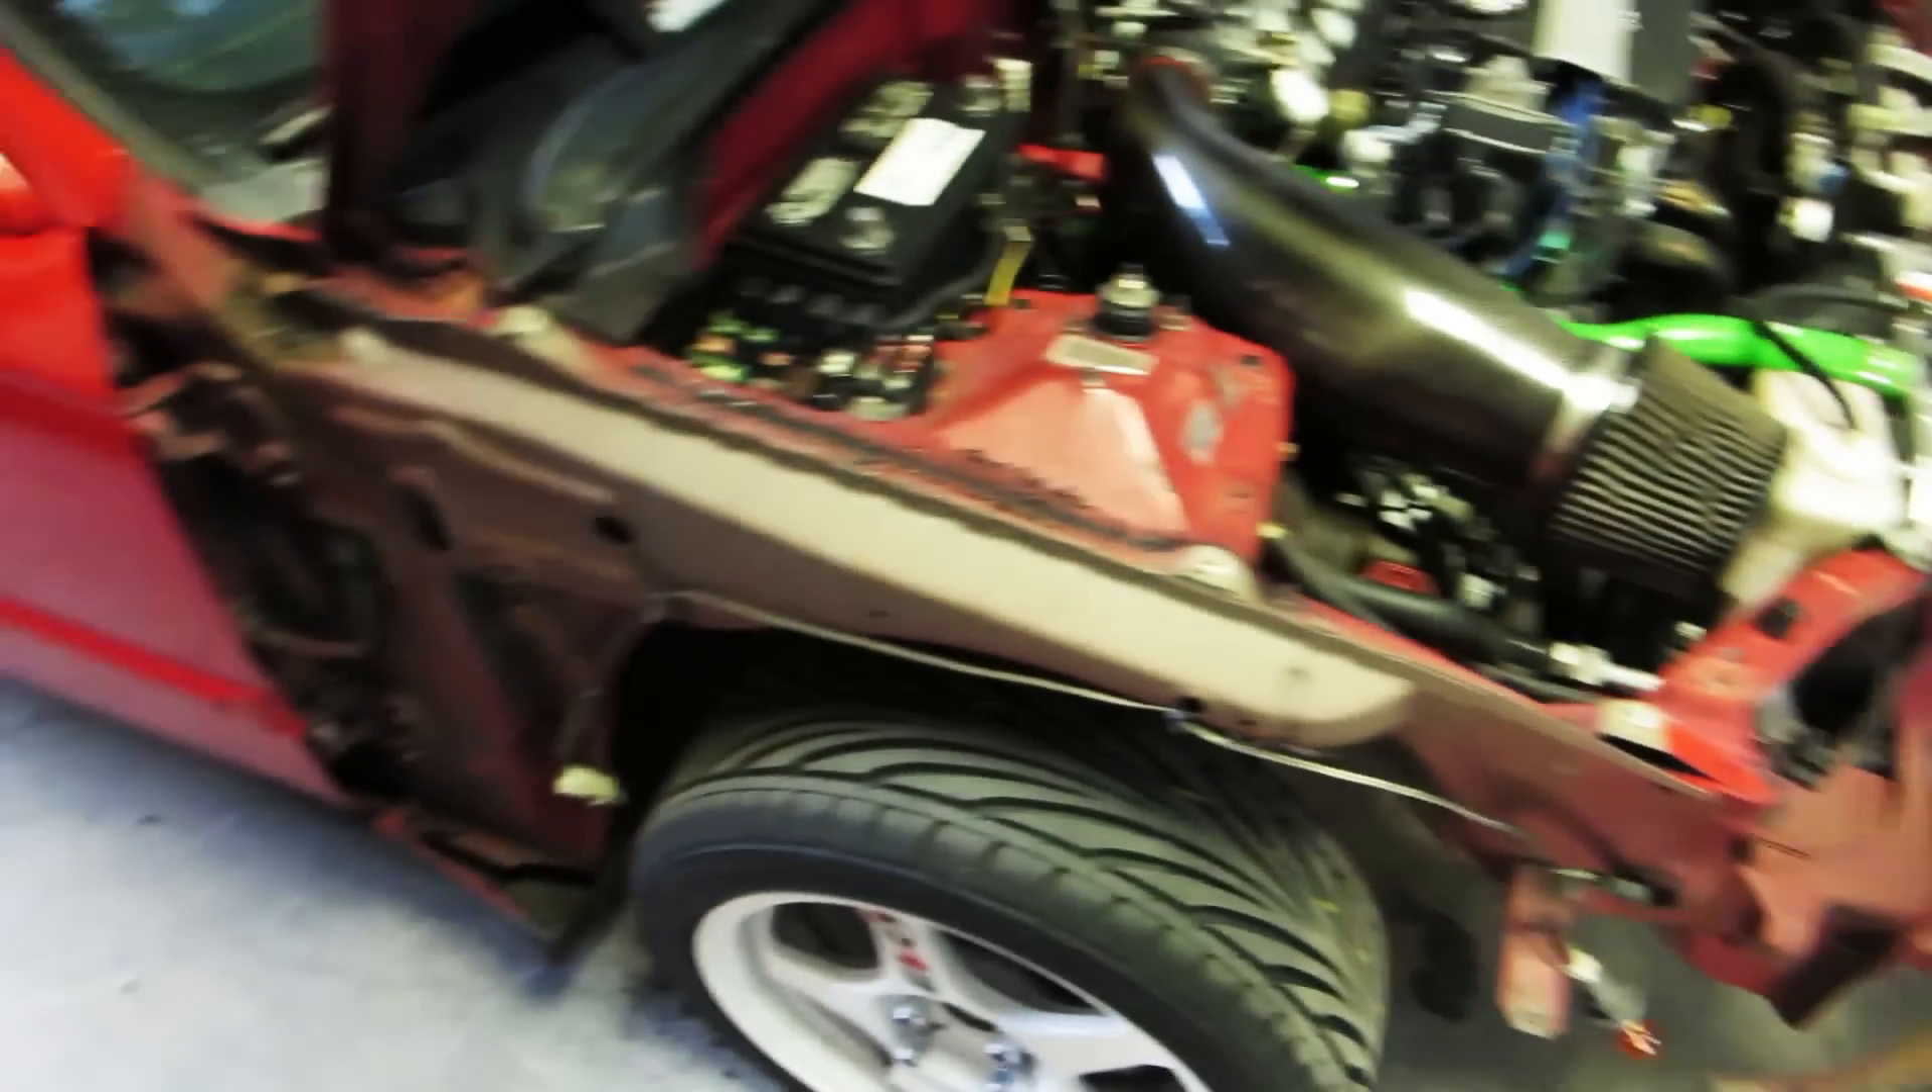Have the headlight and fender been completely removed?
Yes.